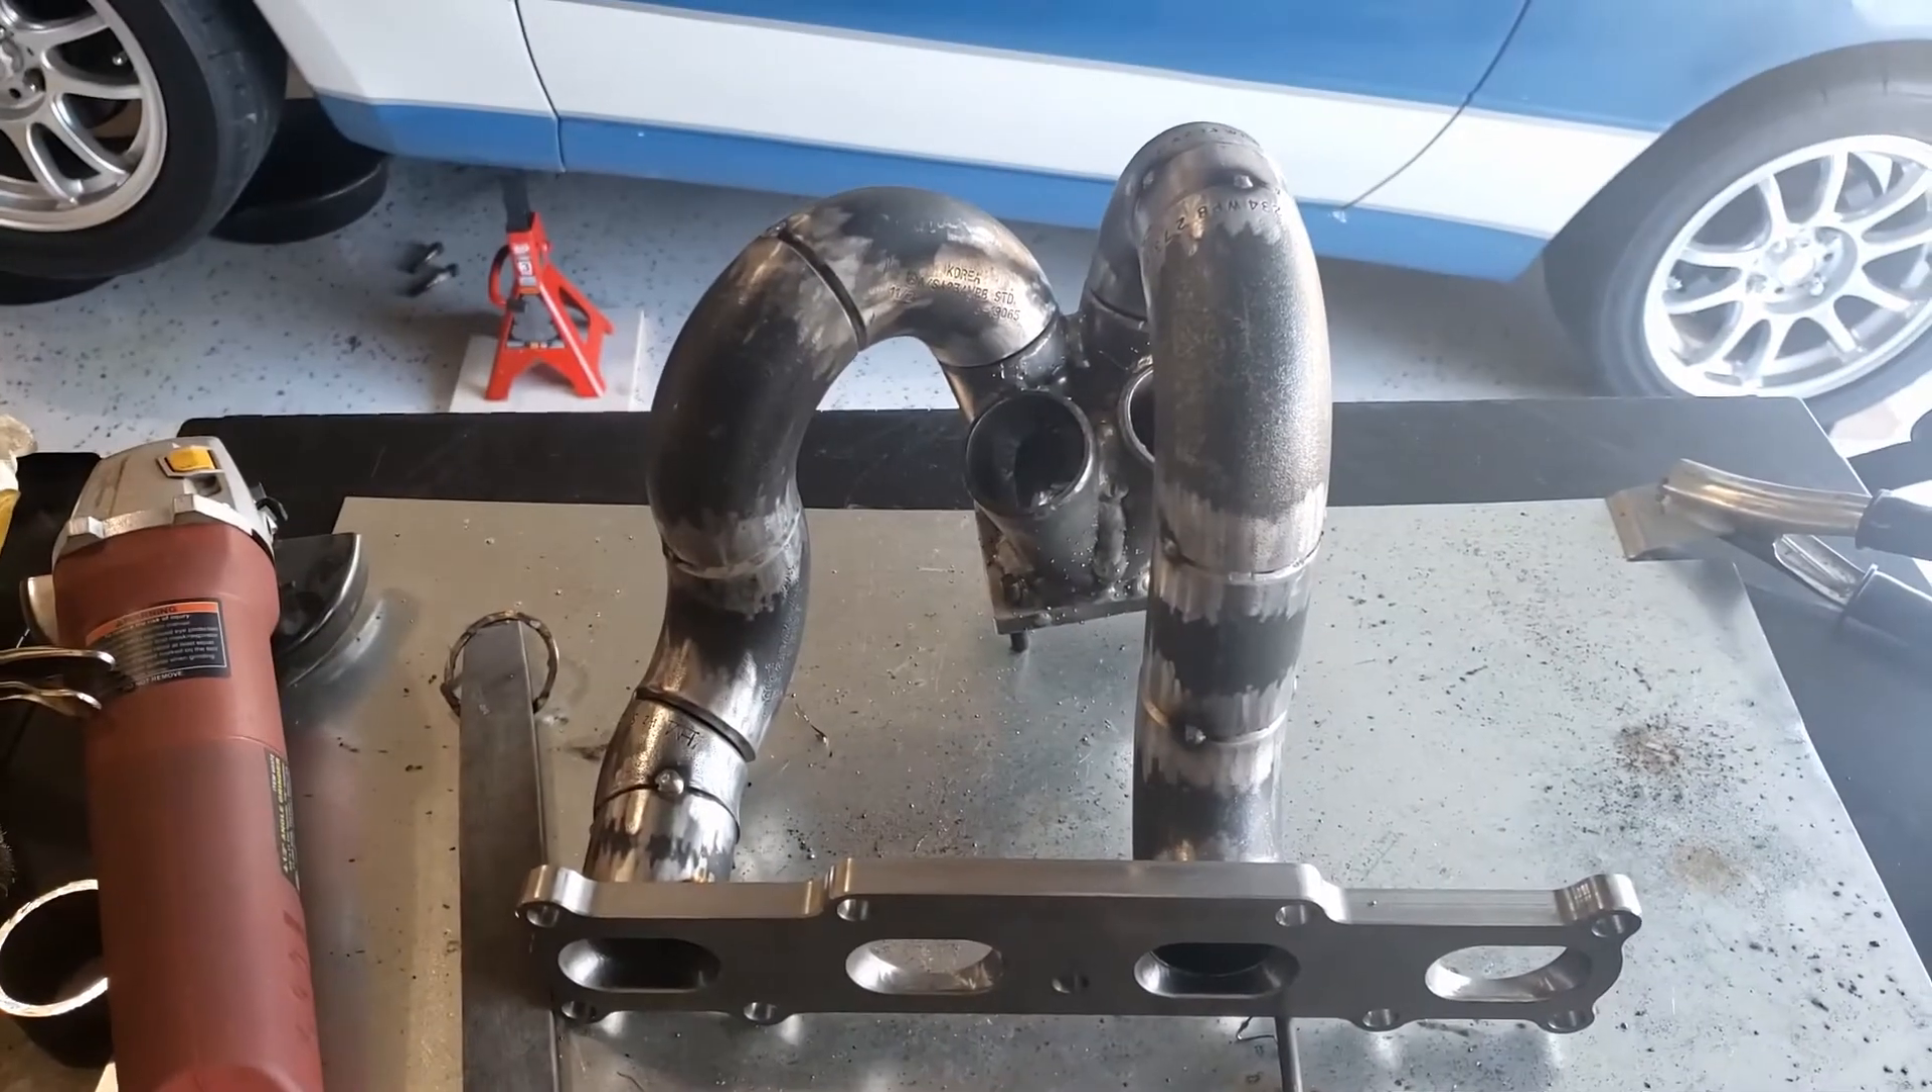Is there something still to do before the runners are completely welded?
Yes.